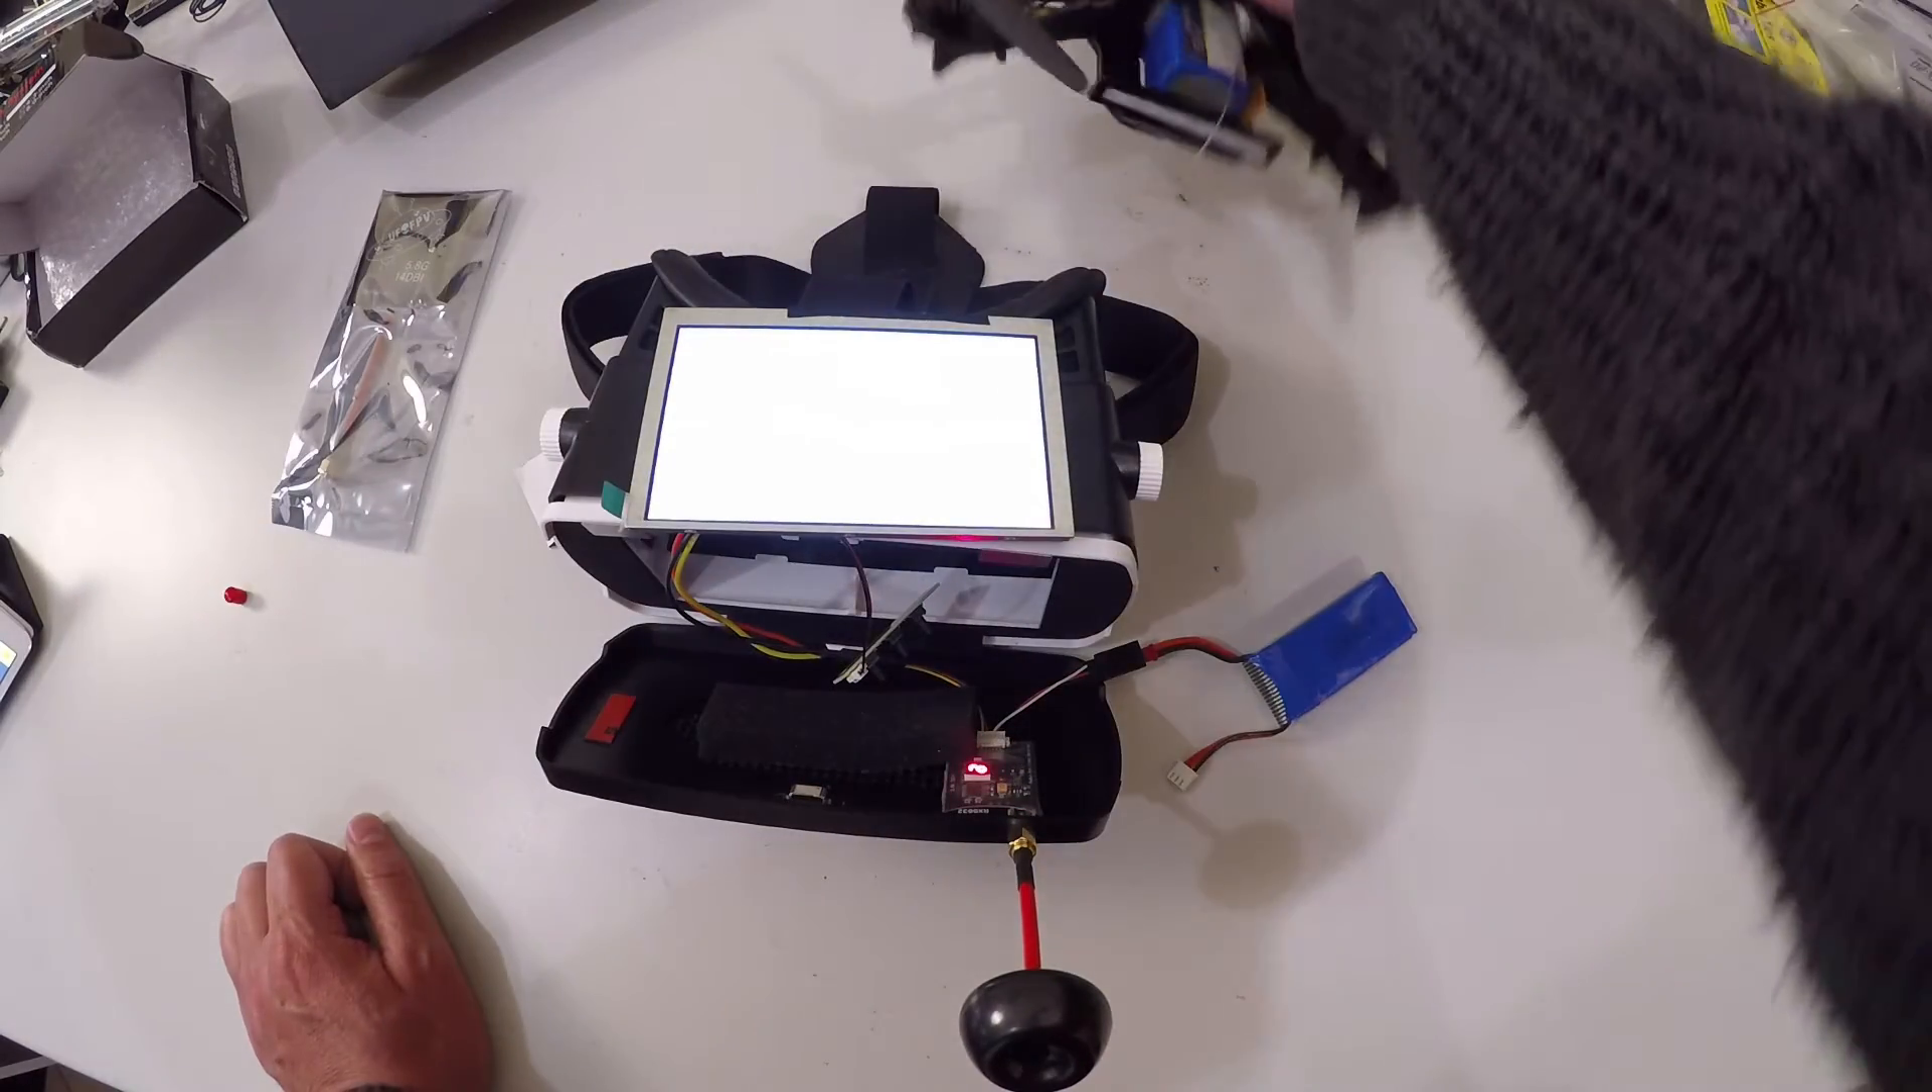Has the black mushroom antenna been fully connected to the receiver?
Yes.